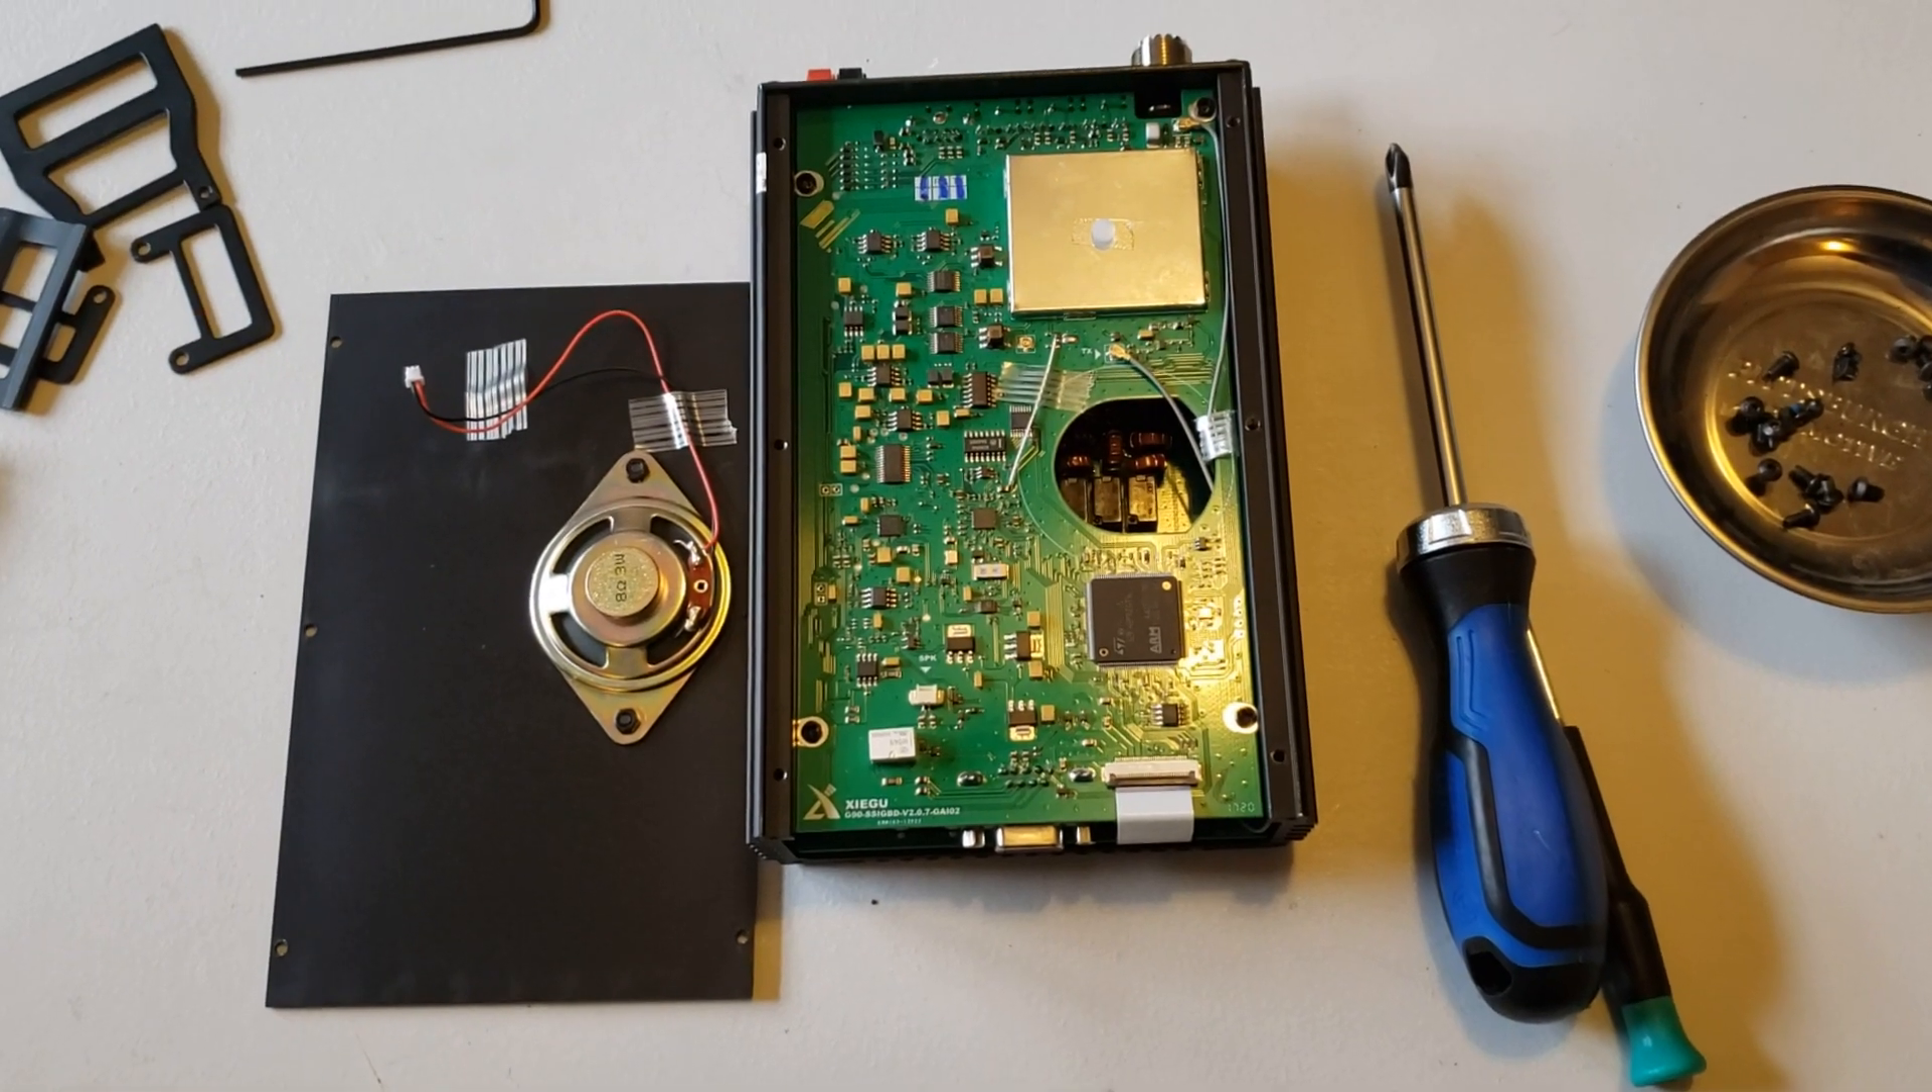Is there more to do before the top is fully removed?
No.